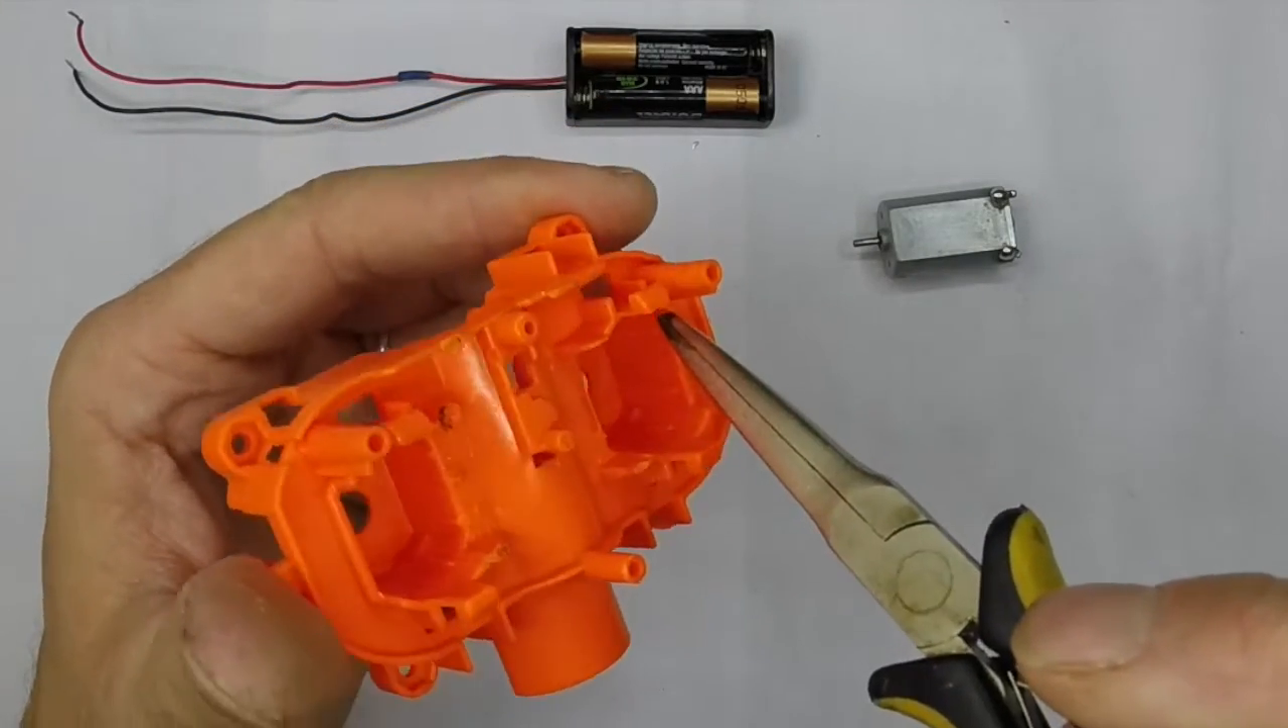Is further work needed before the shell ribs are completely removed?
Yes.